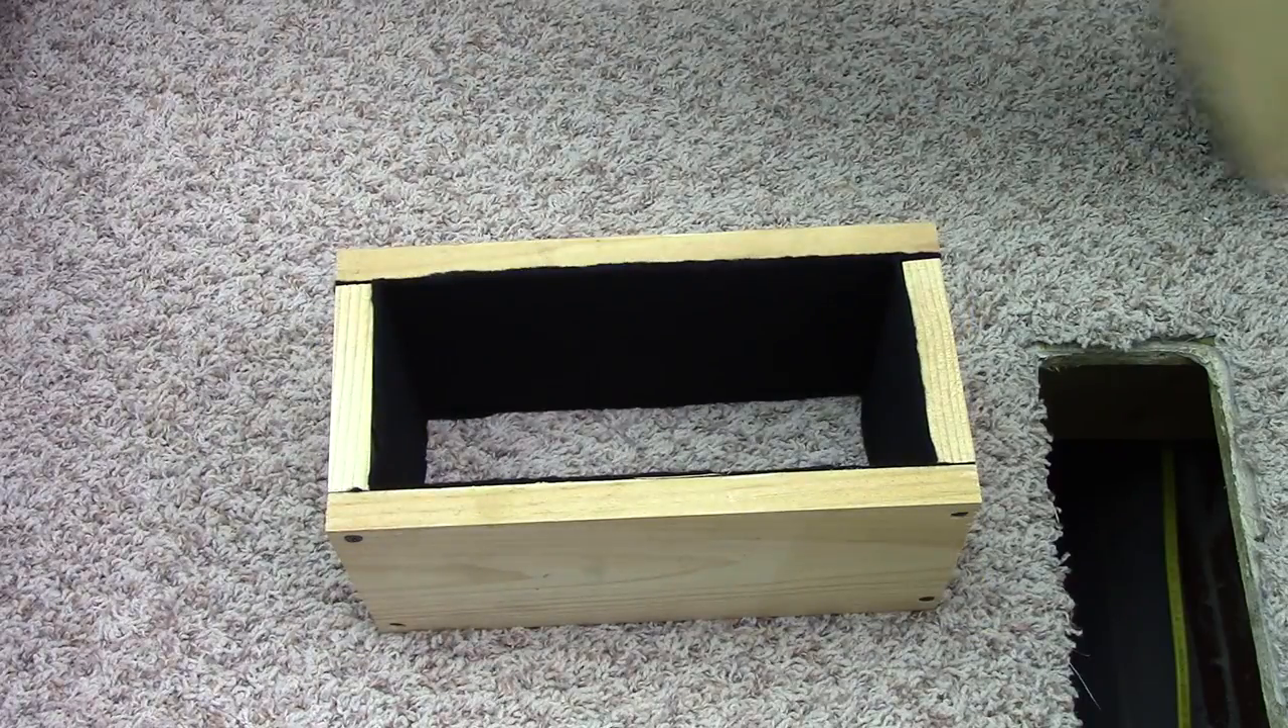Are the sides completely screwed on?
Yes.